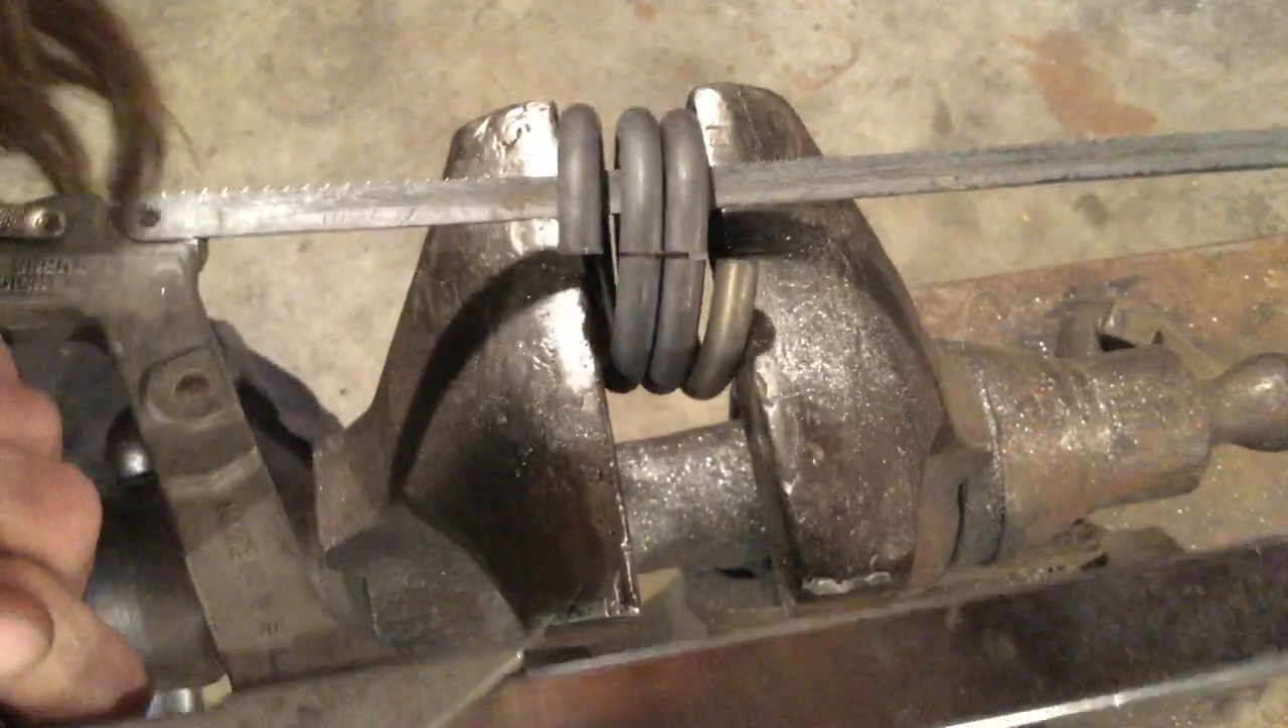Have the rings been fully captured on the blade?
Yes.